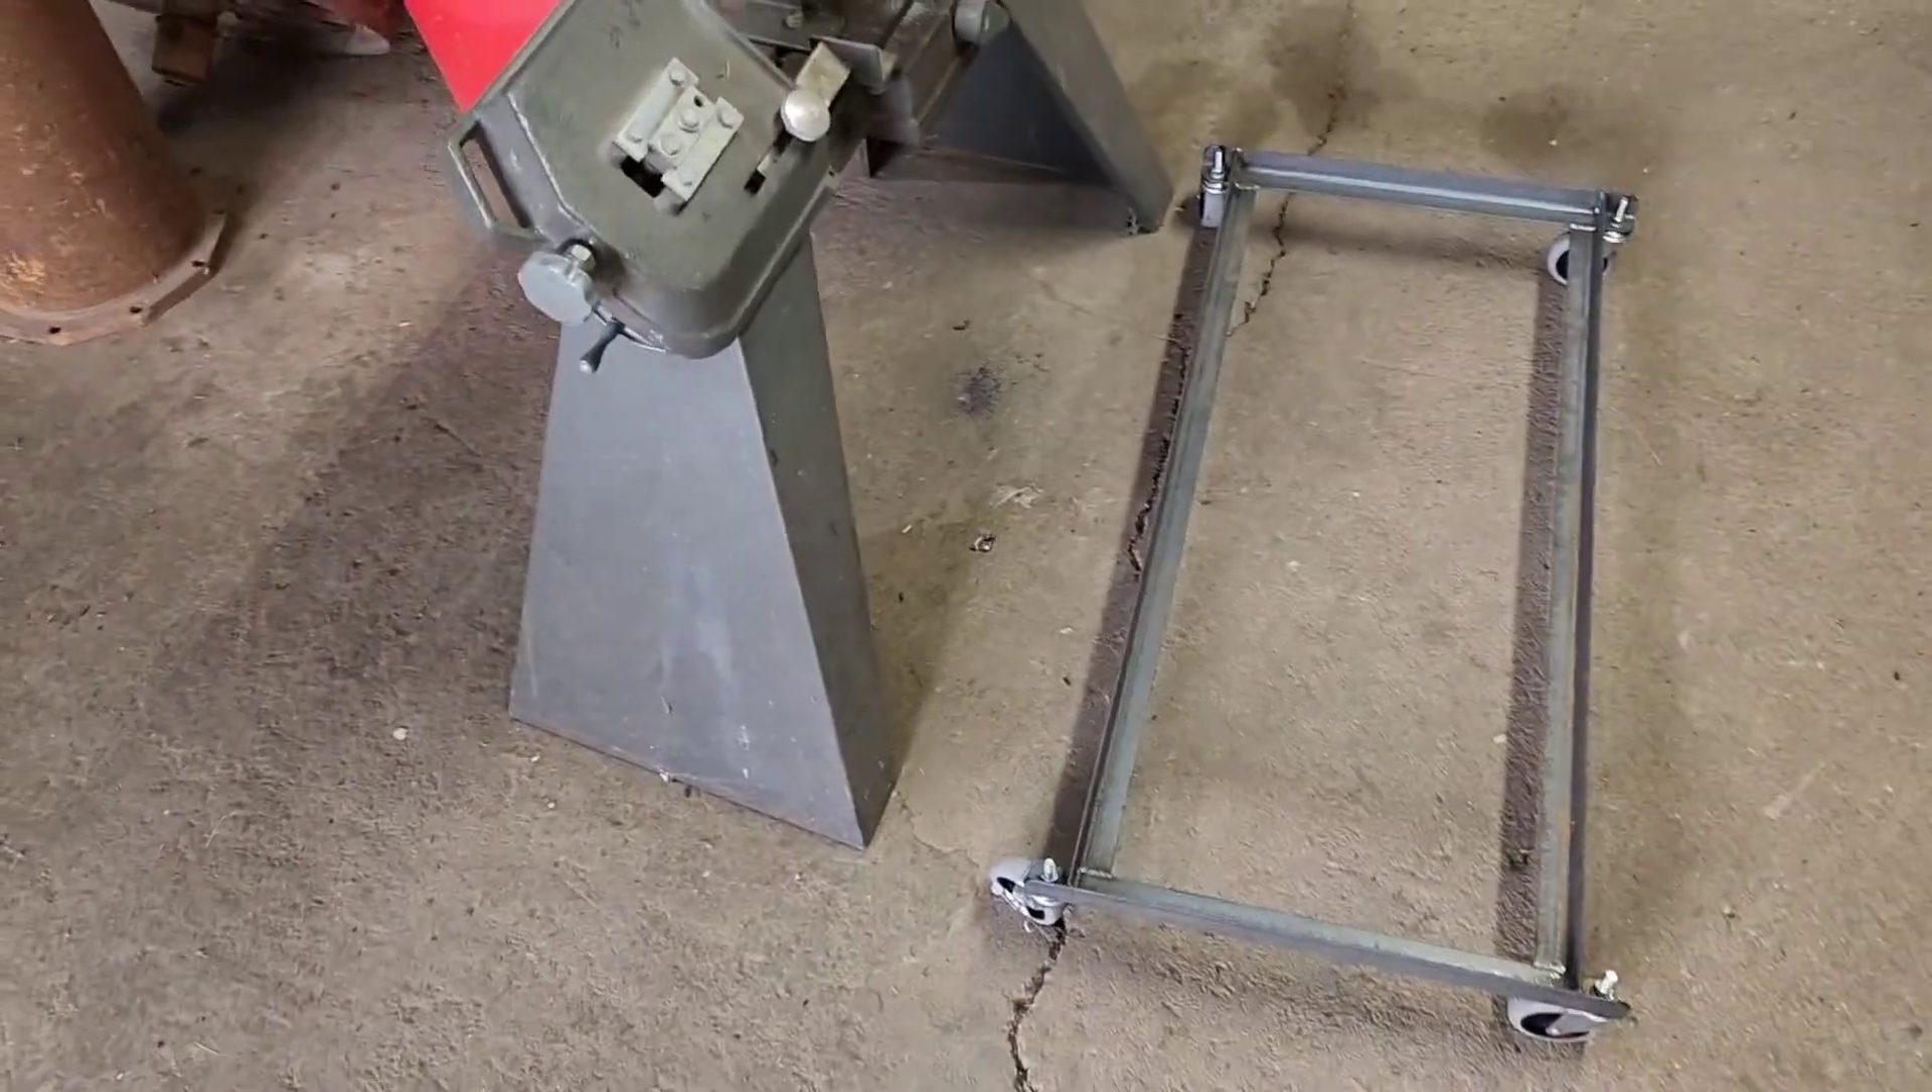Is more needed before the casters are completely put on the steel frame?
No.